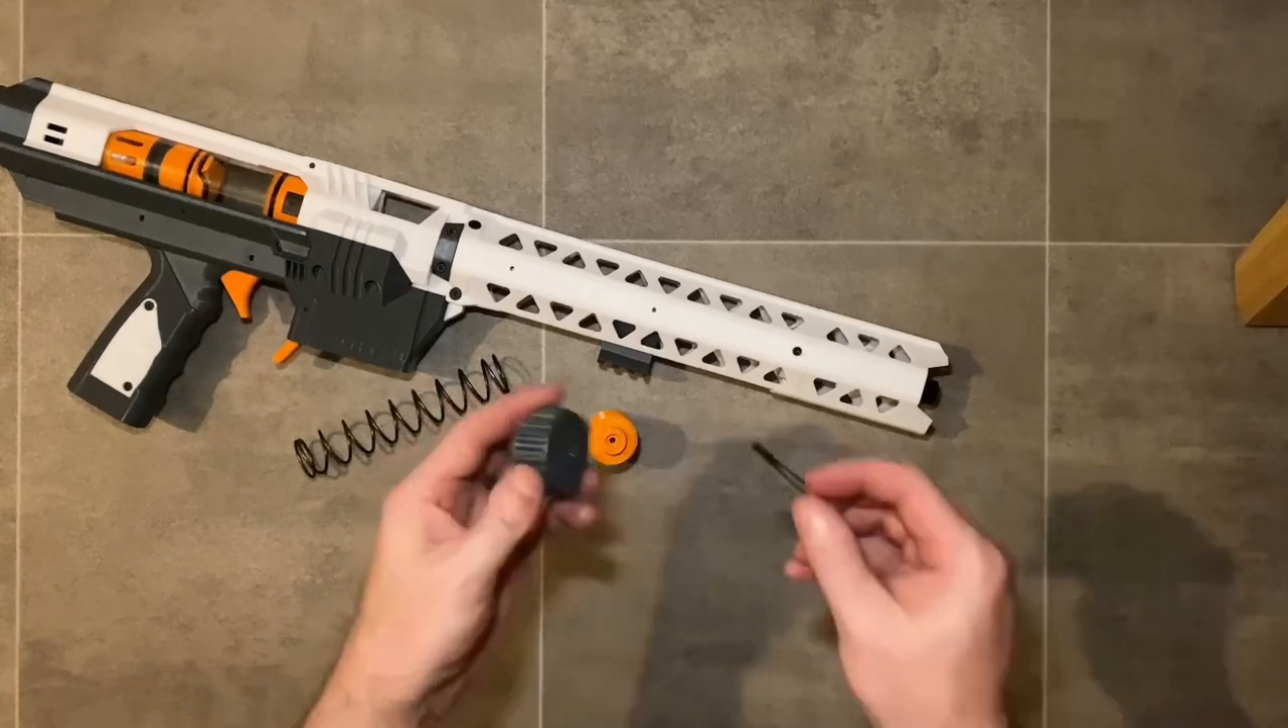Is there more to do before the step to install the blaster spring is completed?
Yes.